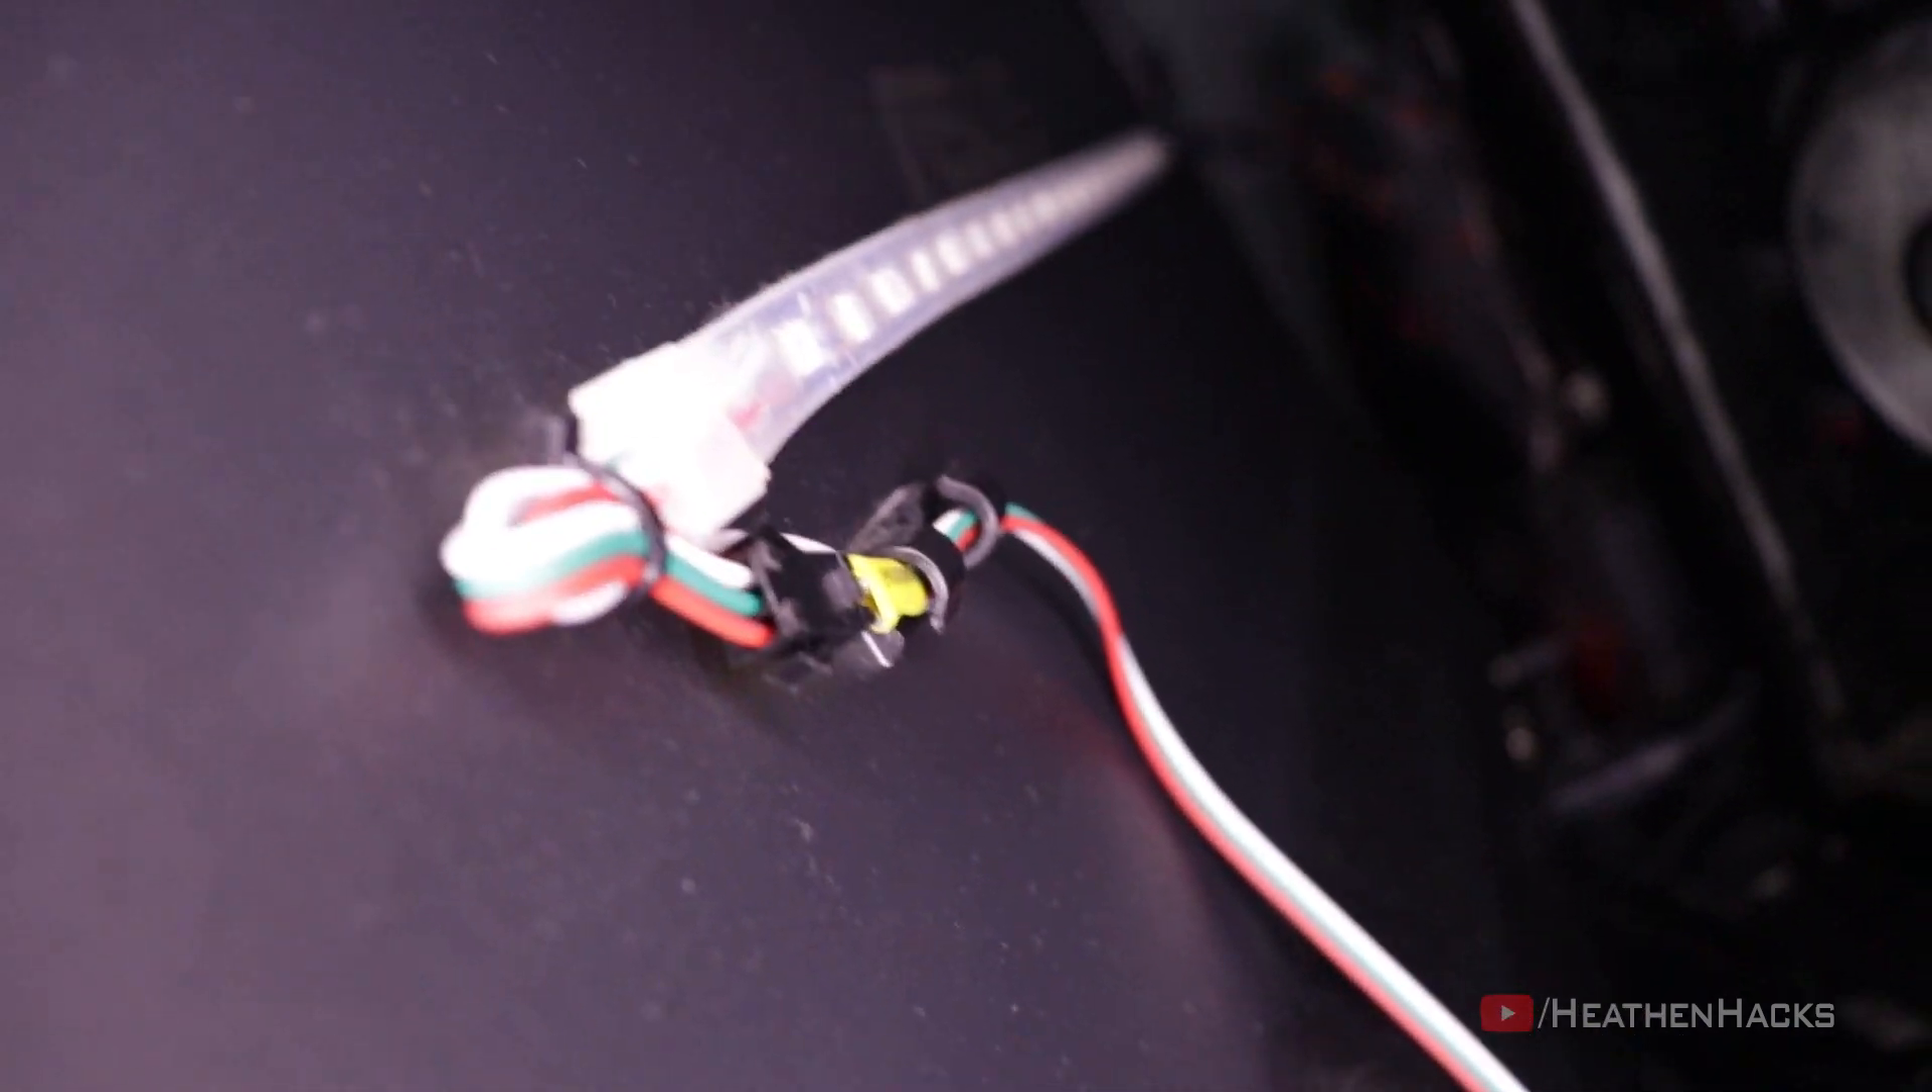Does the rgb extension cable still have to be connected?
No.